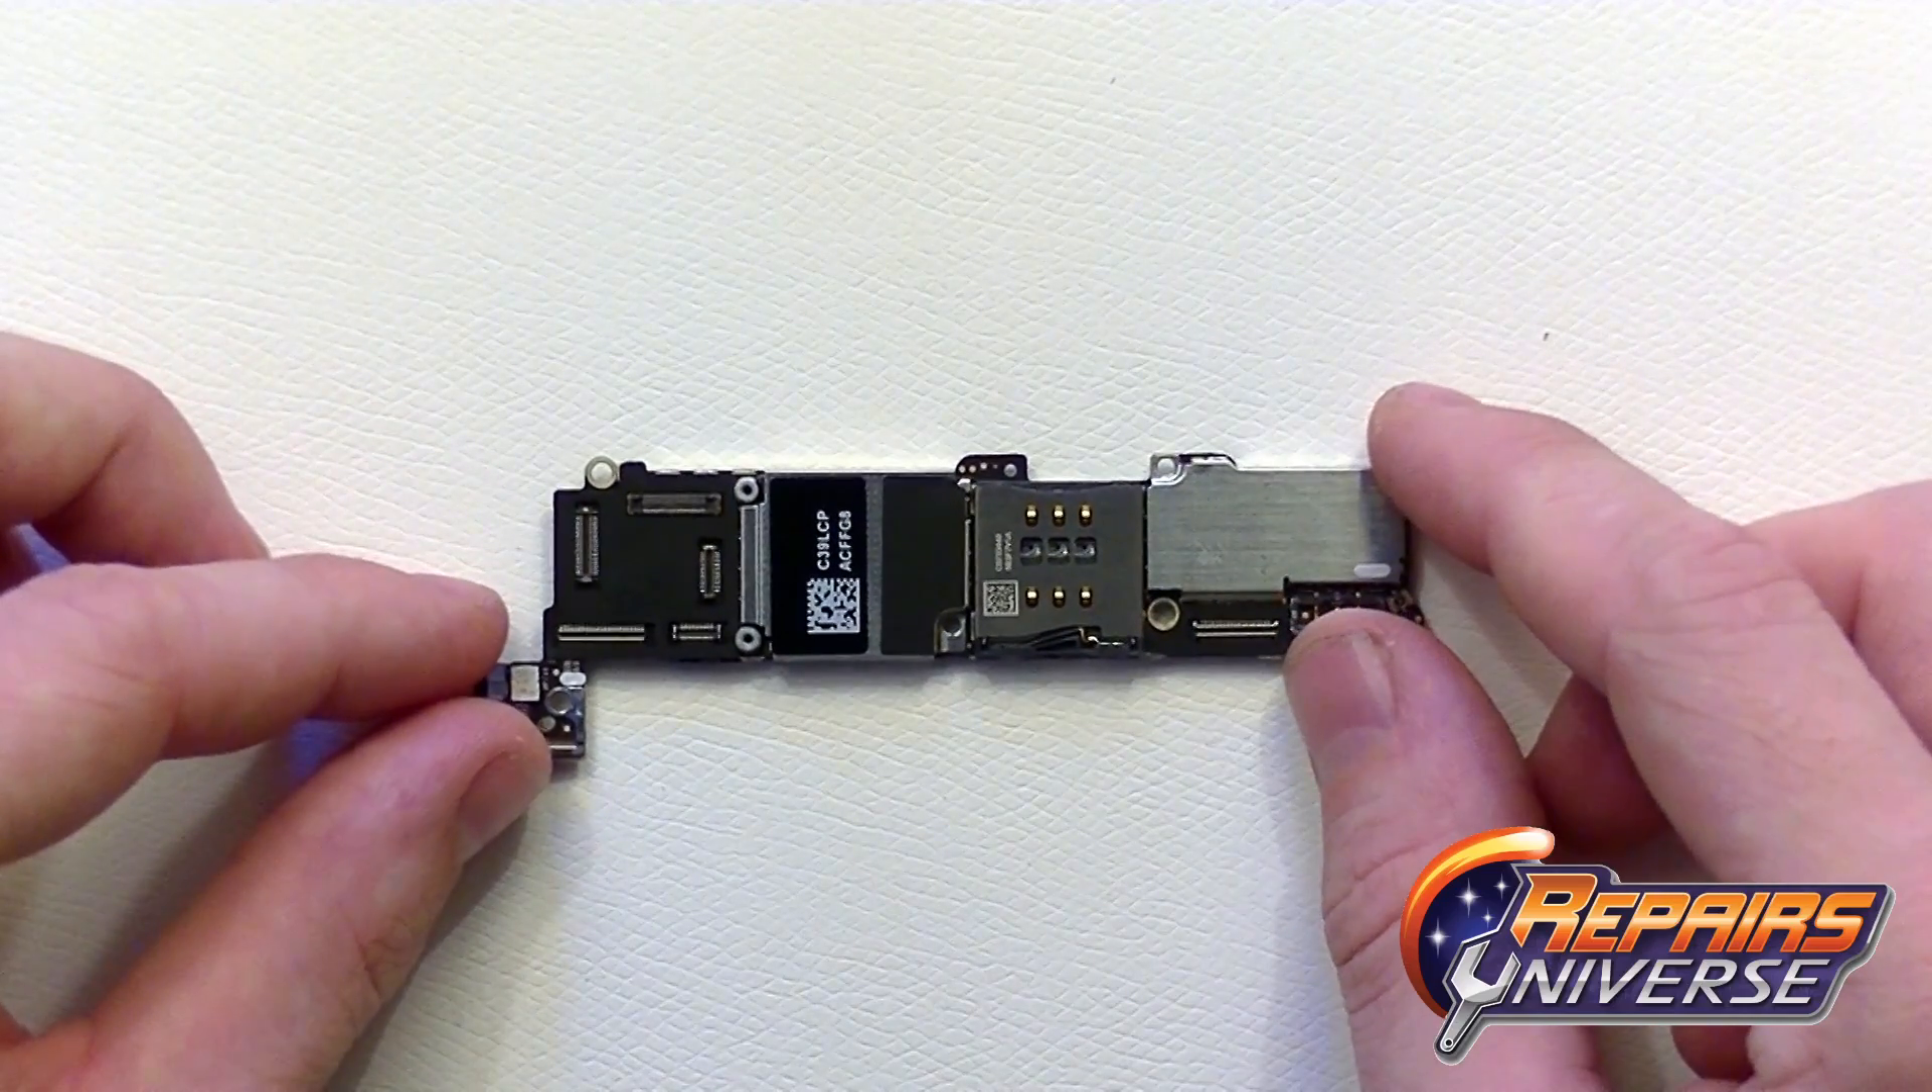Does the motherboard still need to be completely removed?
No.